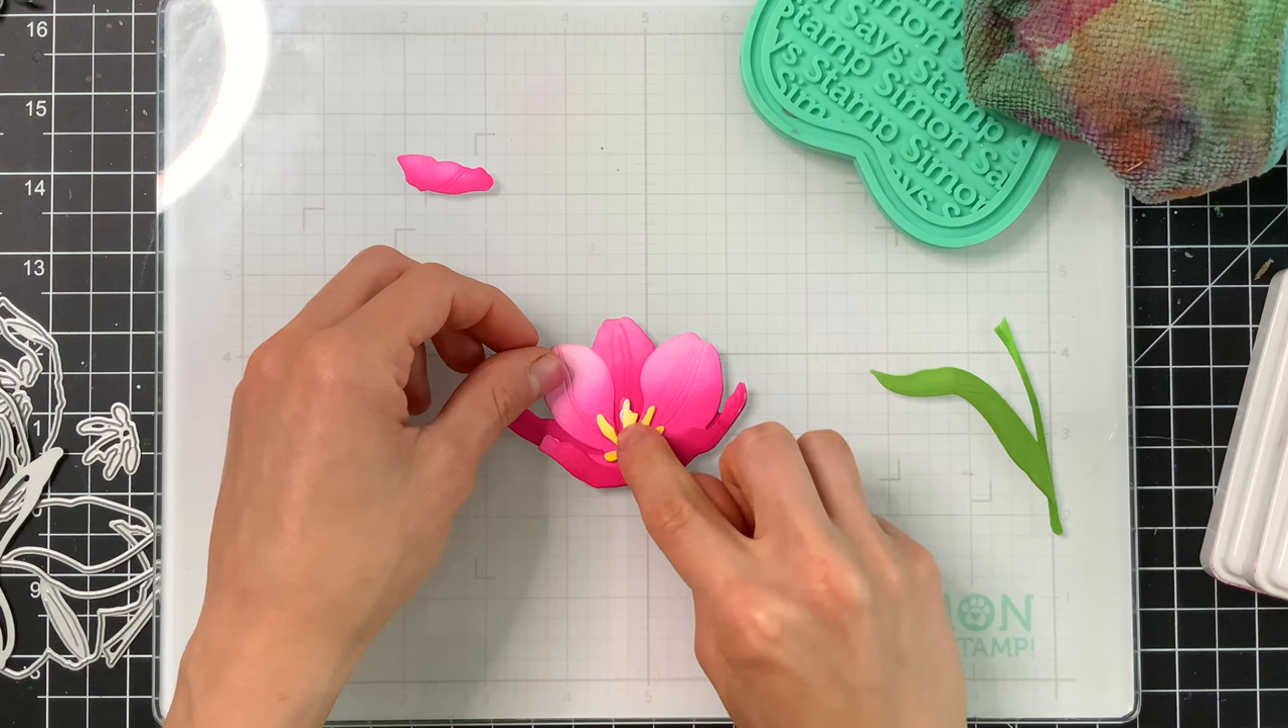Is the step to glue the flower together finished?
No.